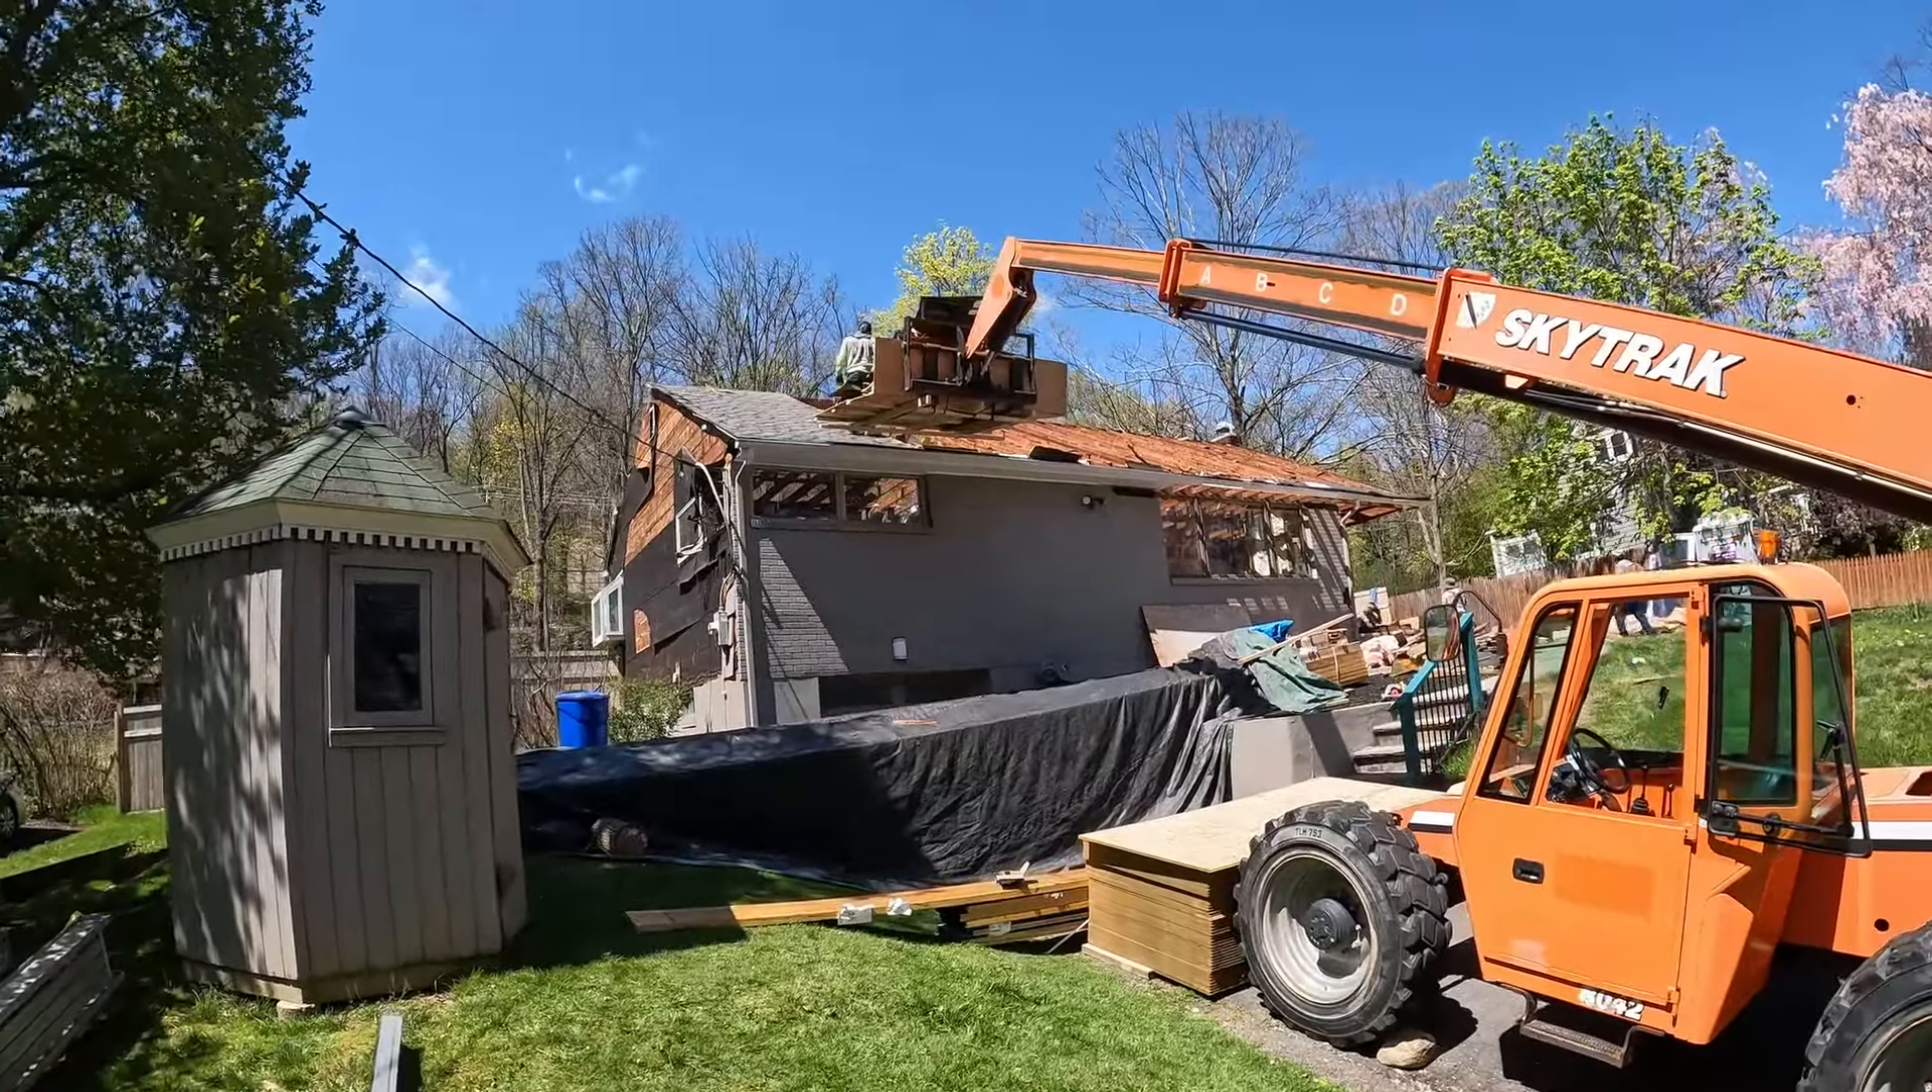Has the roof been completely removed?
No.